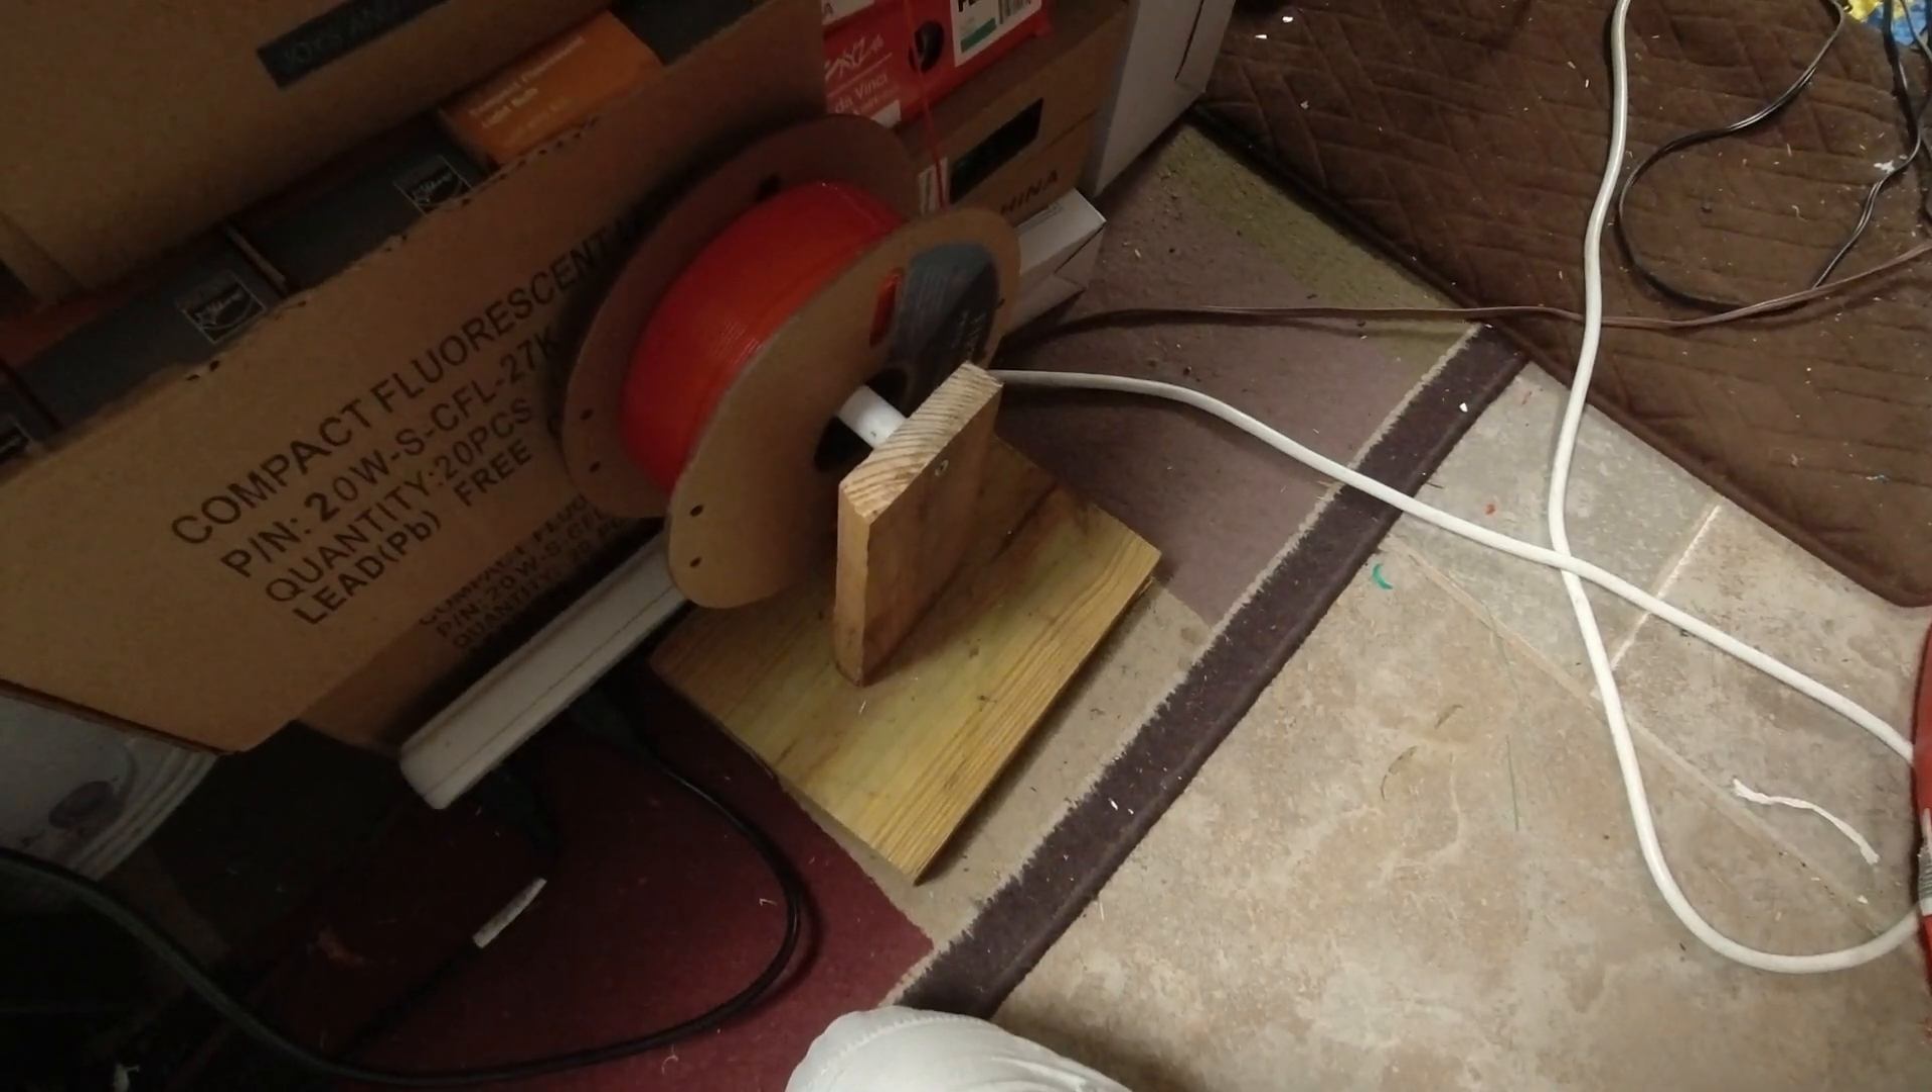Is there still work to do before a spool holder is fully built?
No.